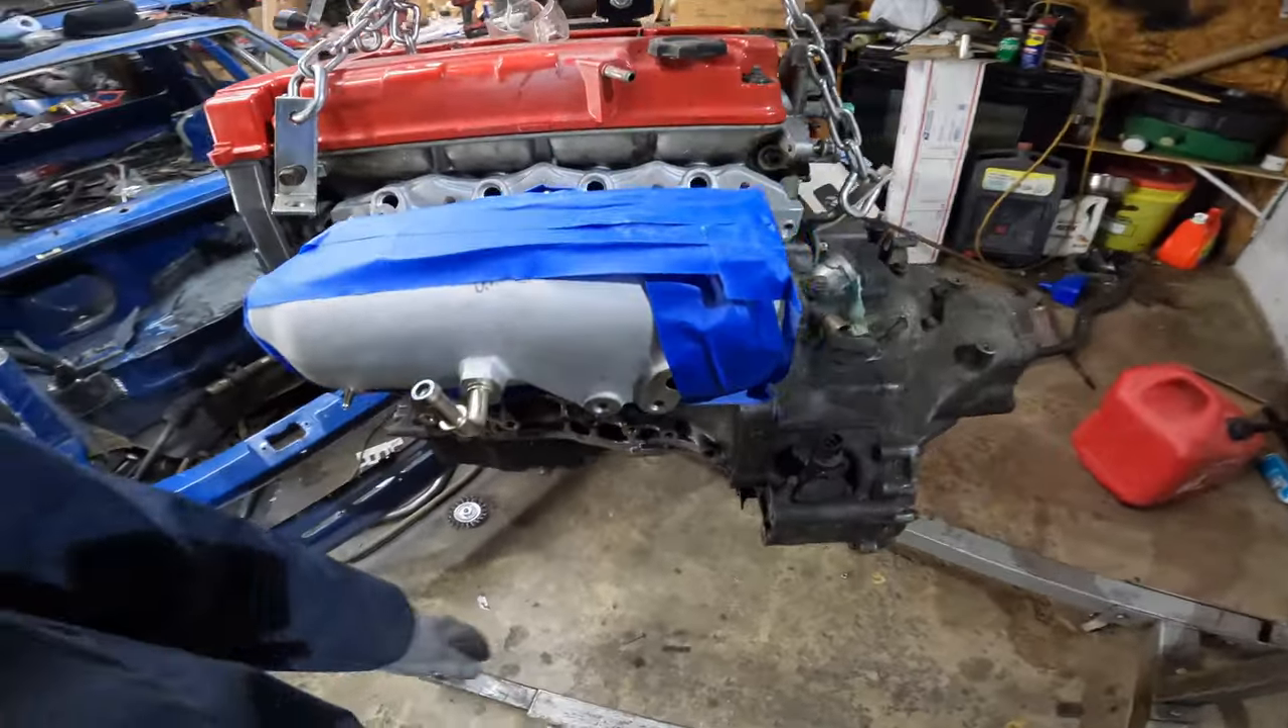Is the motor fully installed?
No.